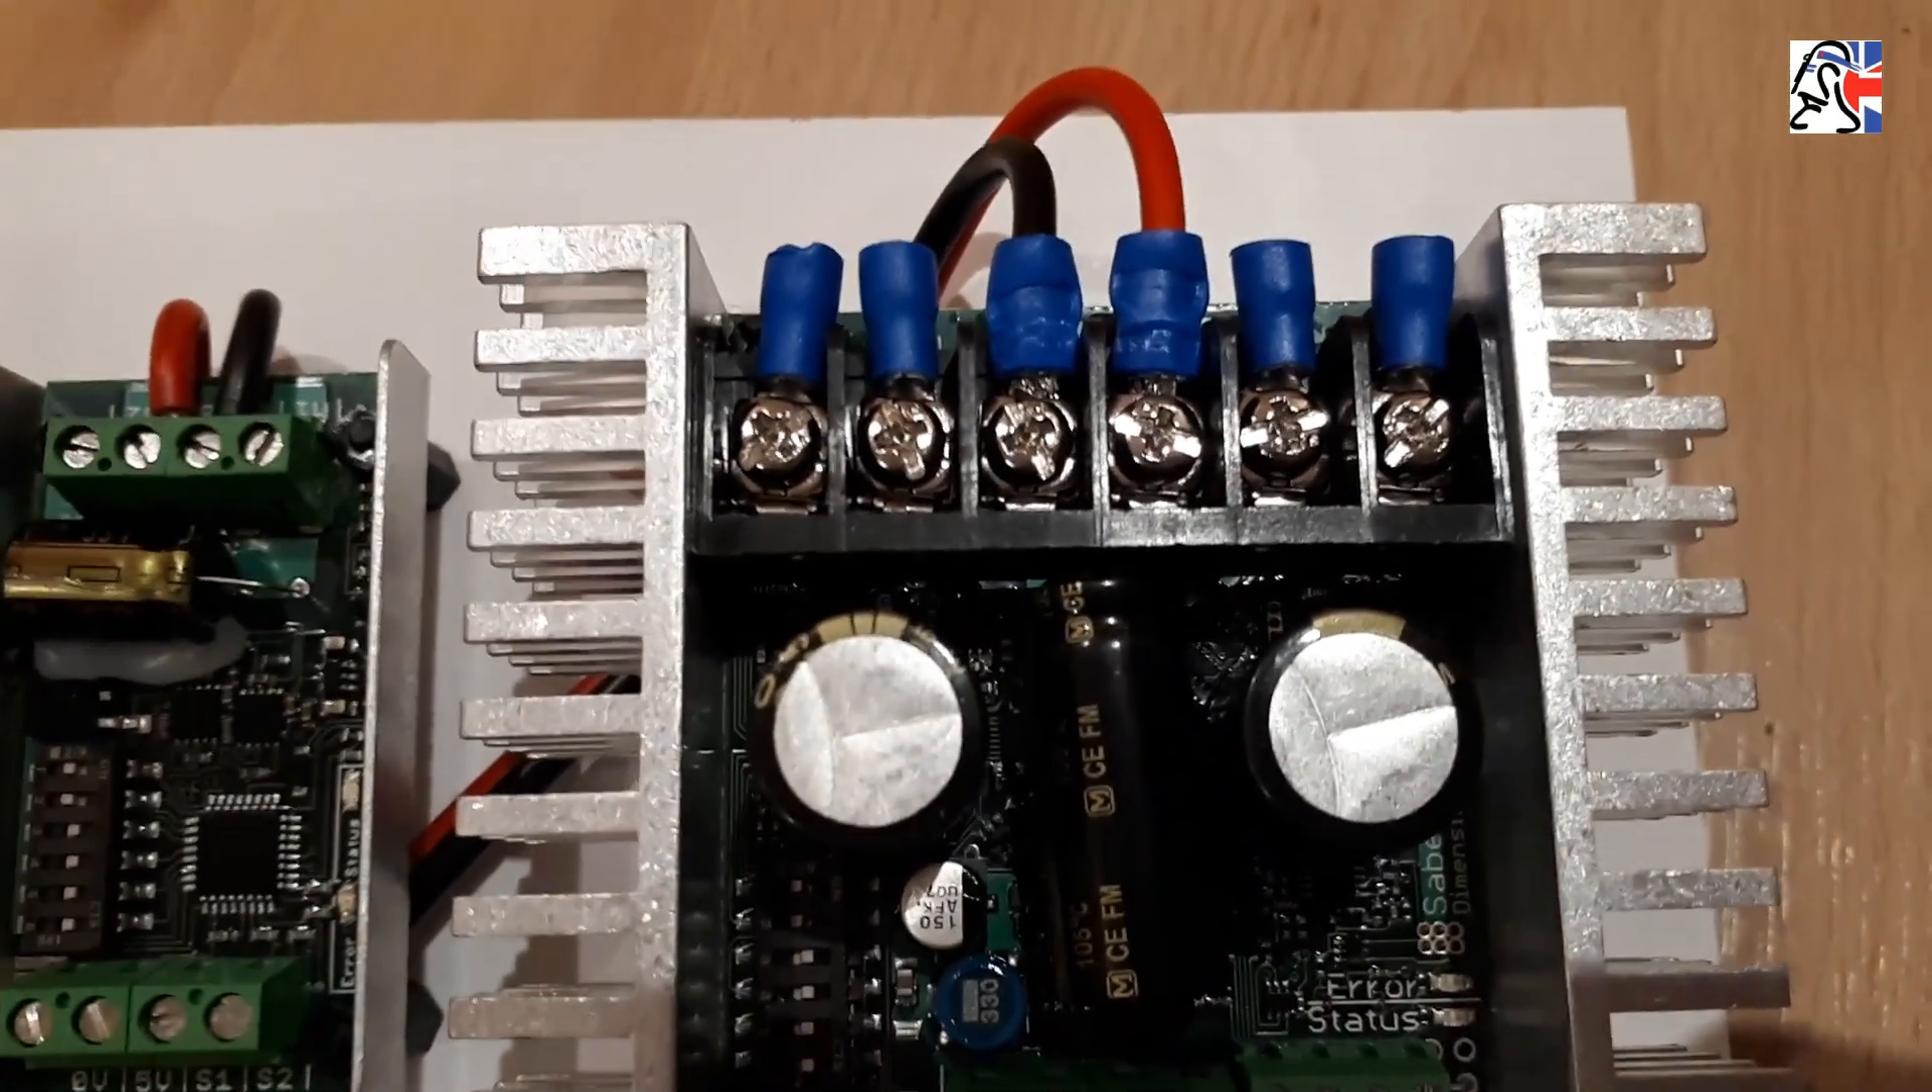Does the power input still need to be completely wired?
No.